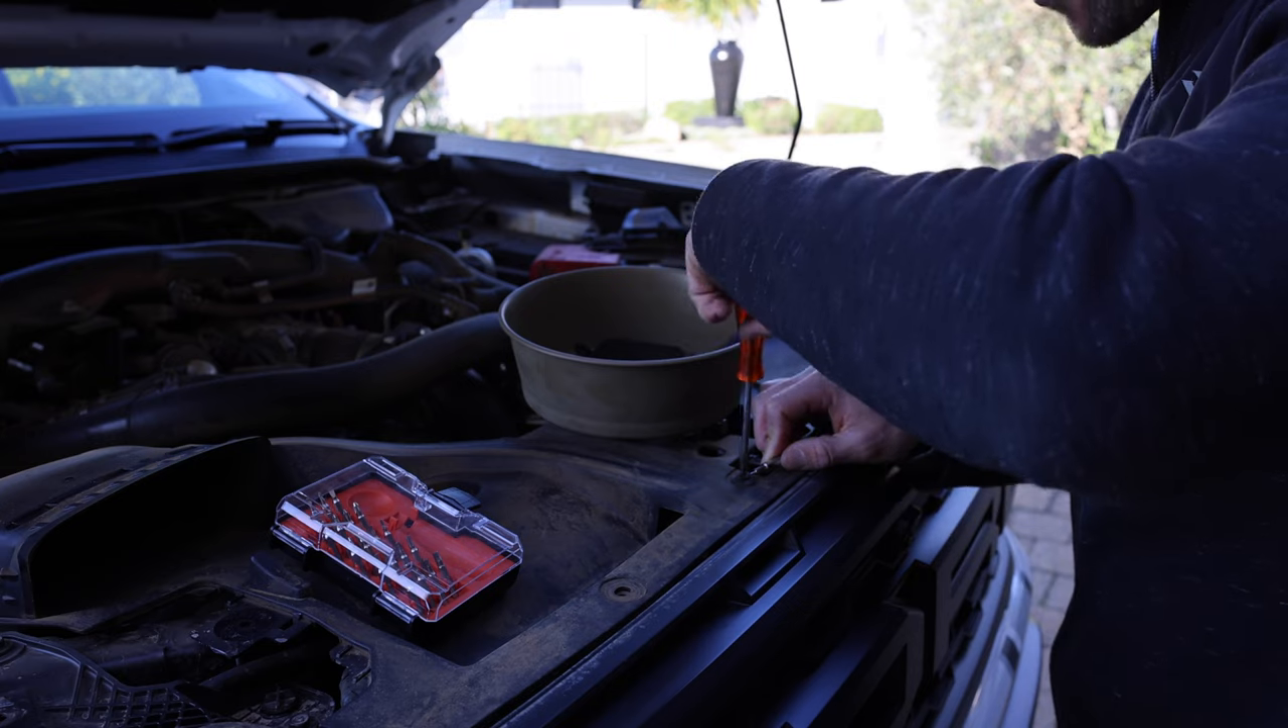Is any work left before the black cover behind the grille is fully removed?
Yes.